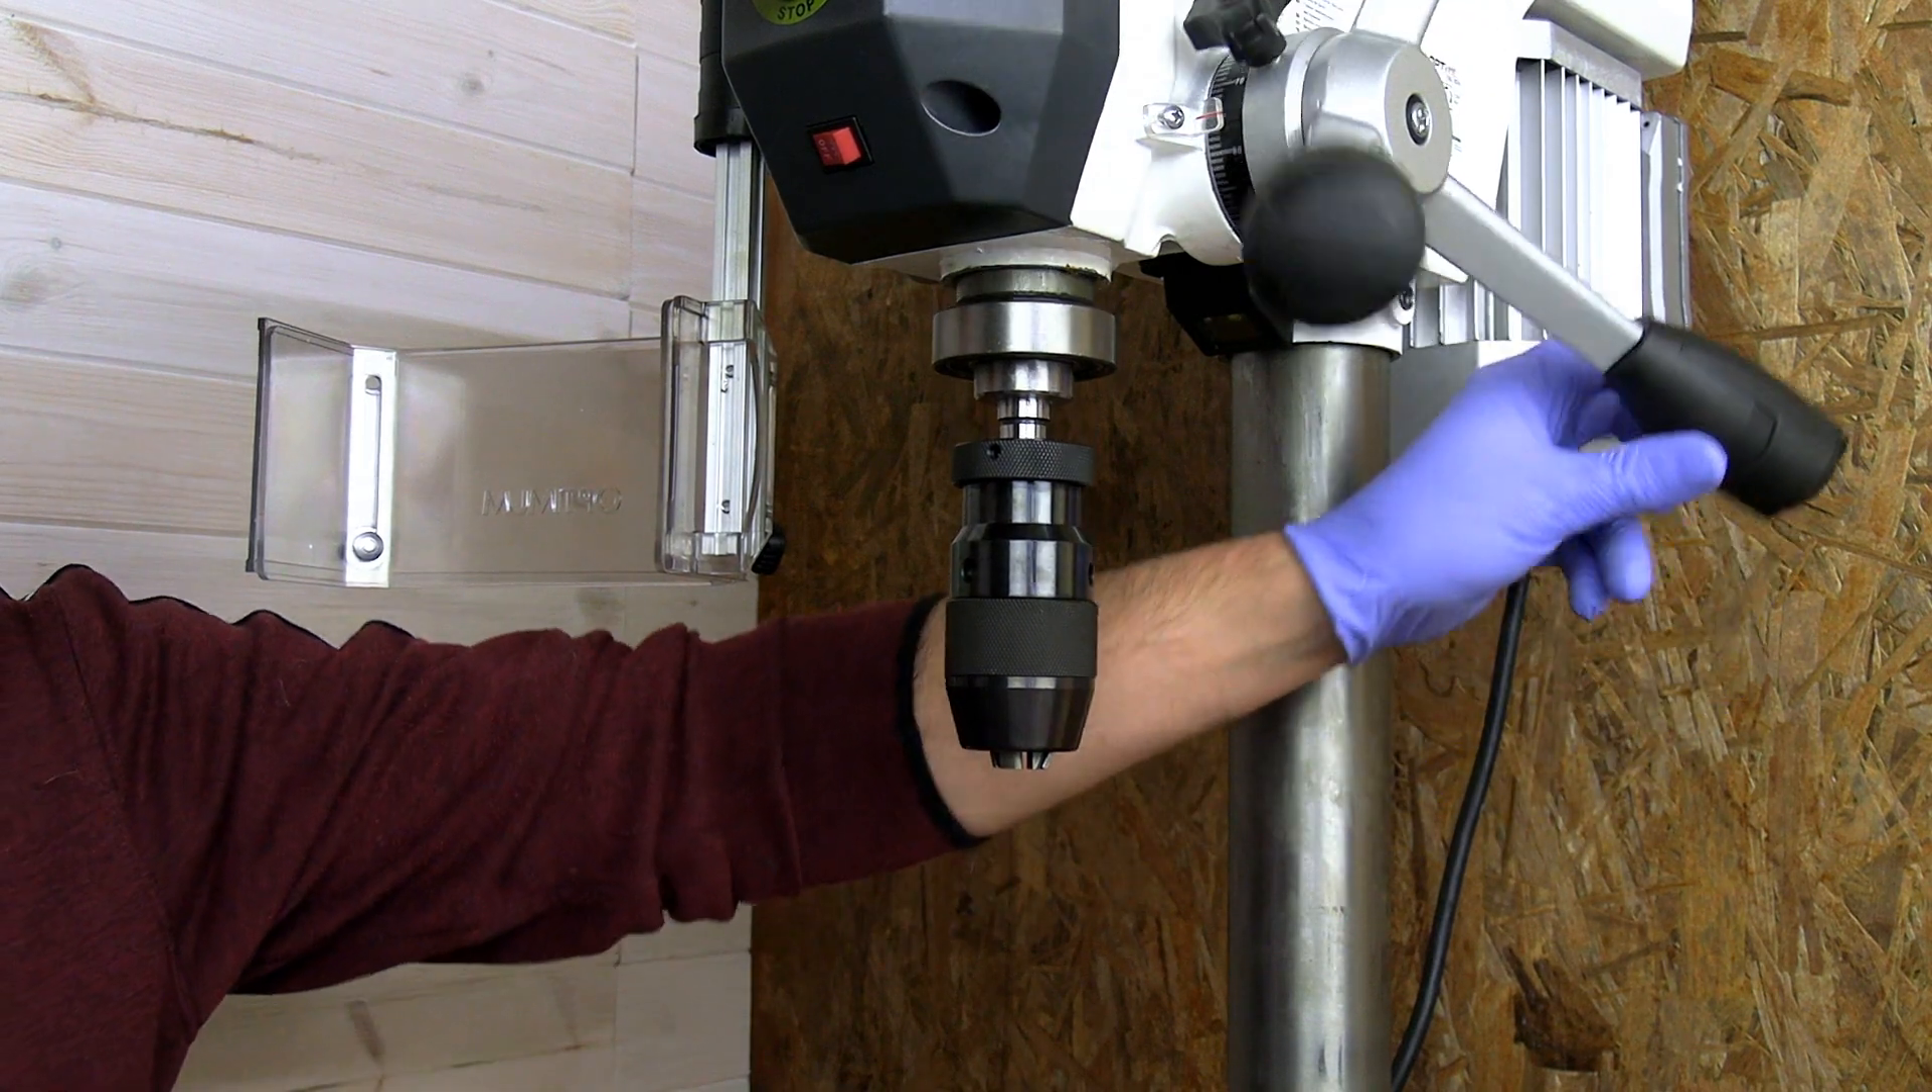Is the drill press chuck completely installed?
Yes.